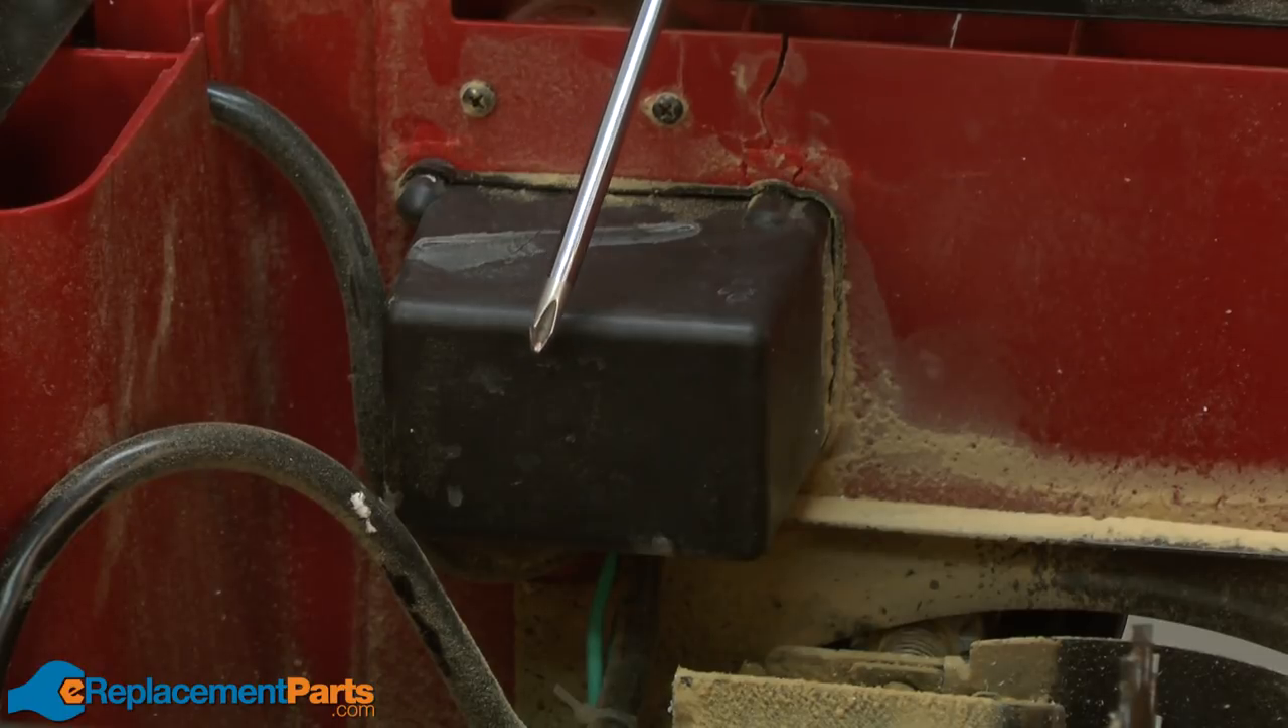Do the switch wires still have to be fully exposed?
Yes.